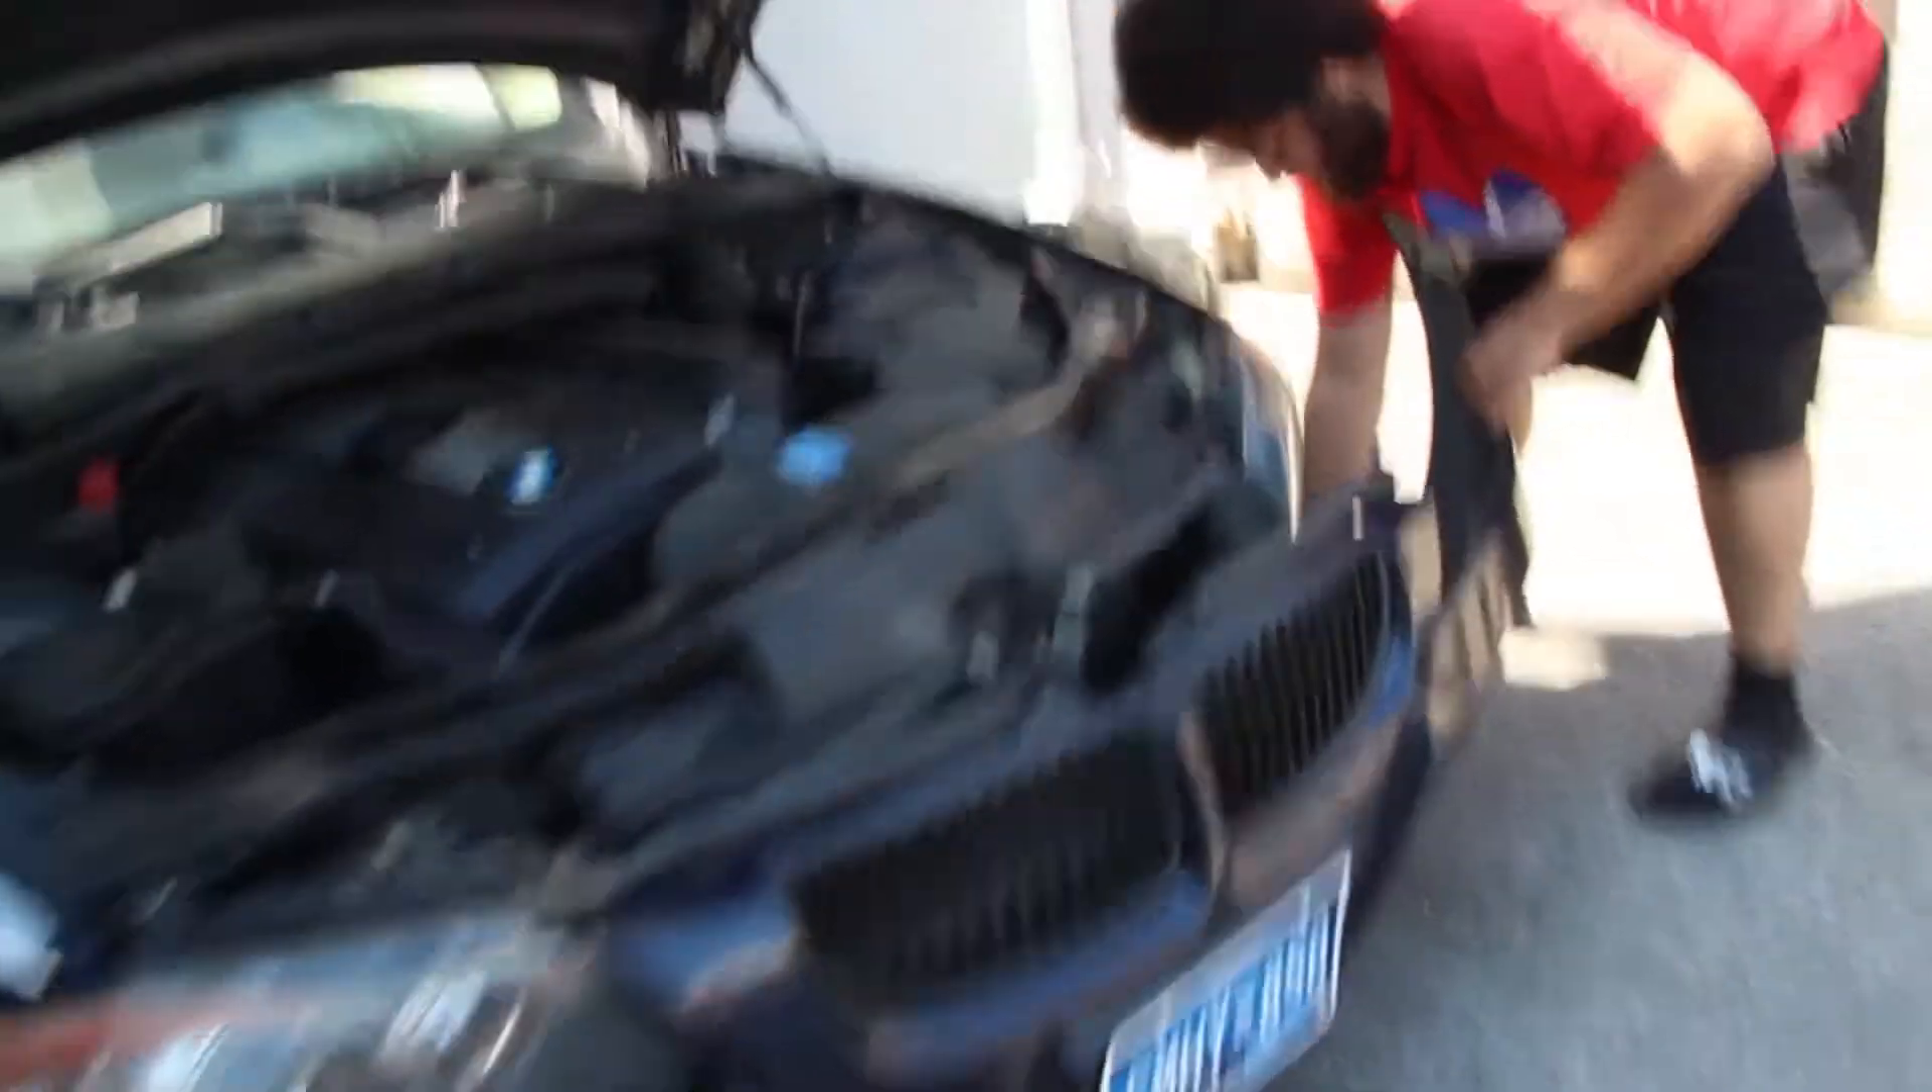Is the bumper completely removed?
No.